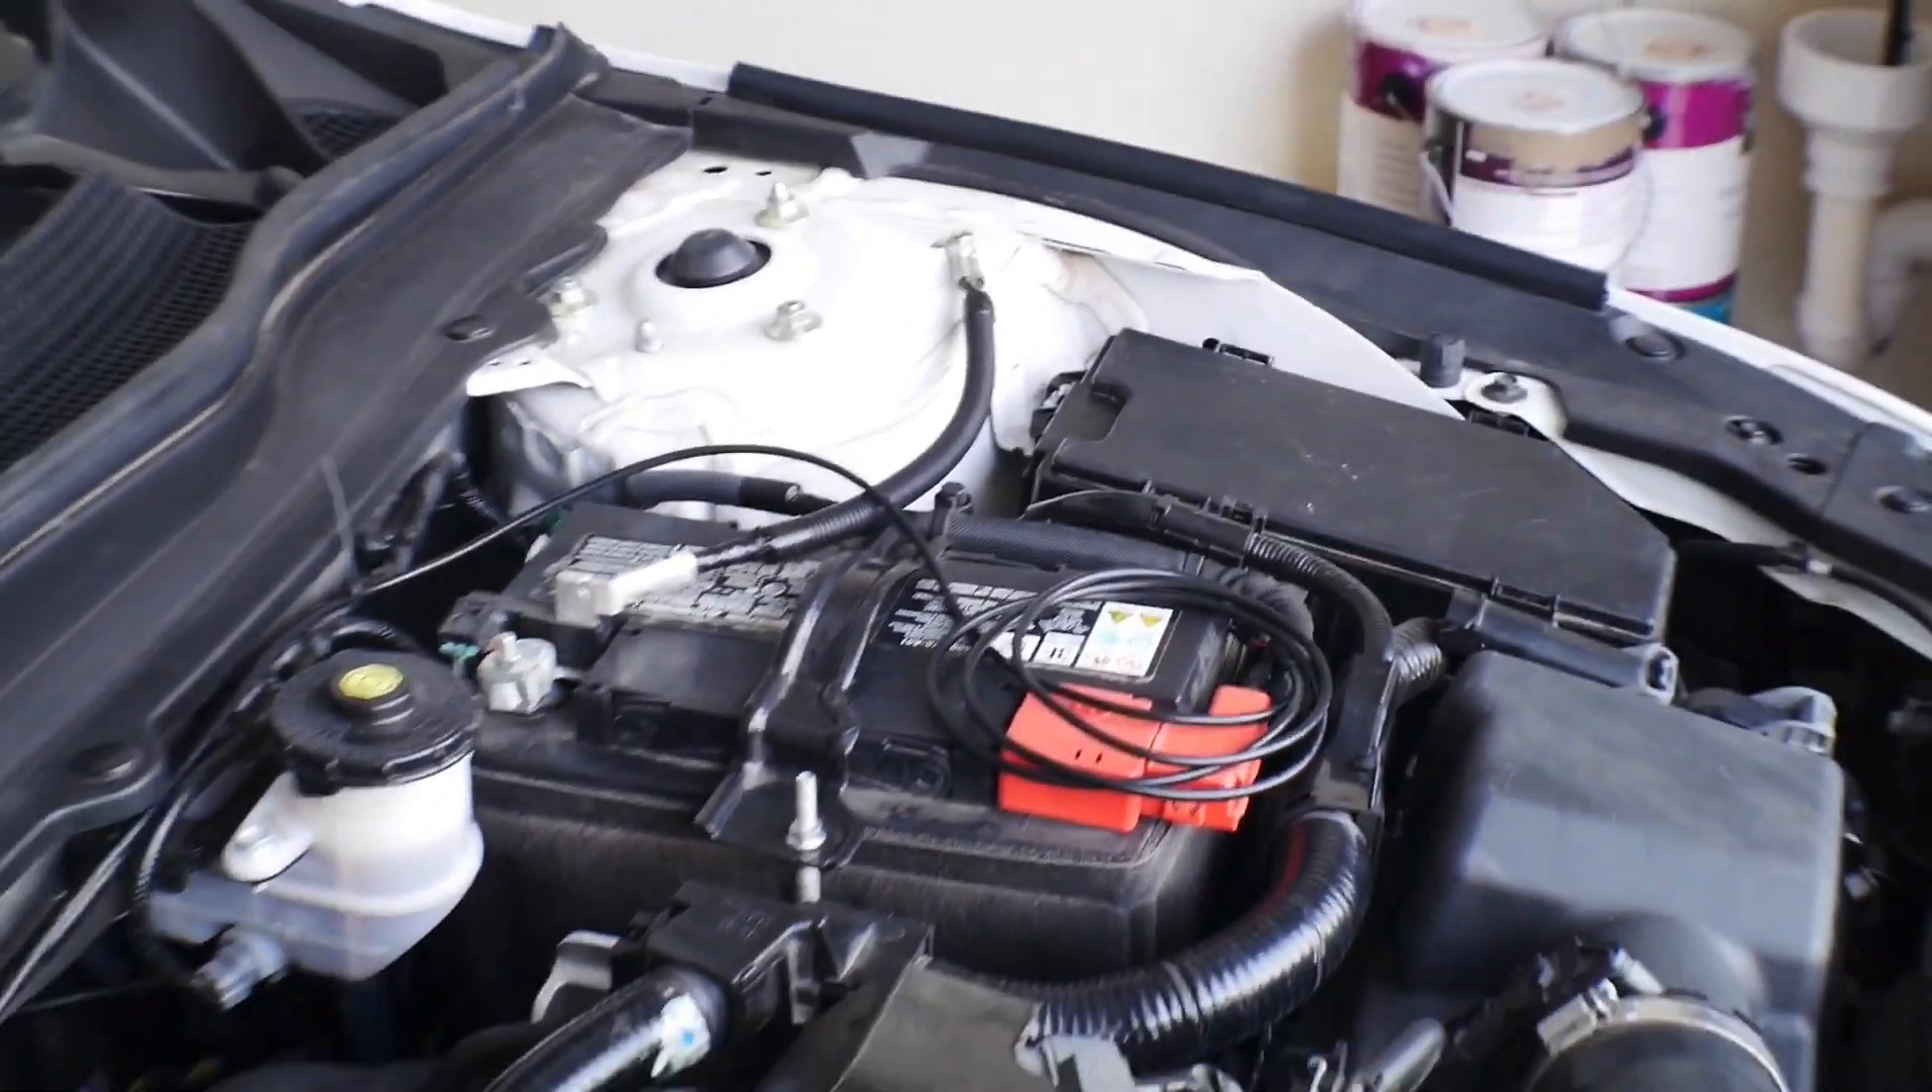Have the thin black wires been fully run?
No.